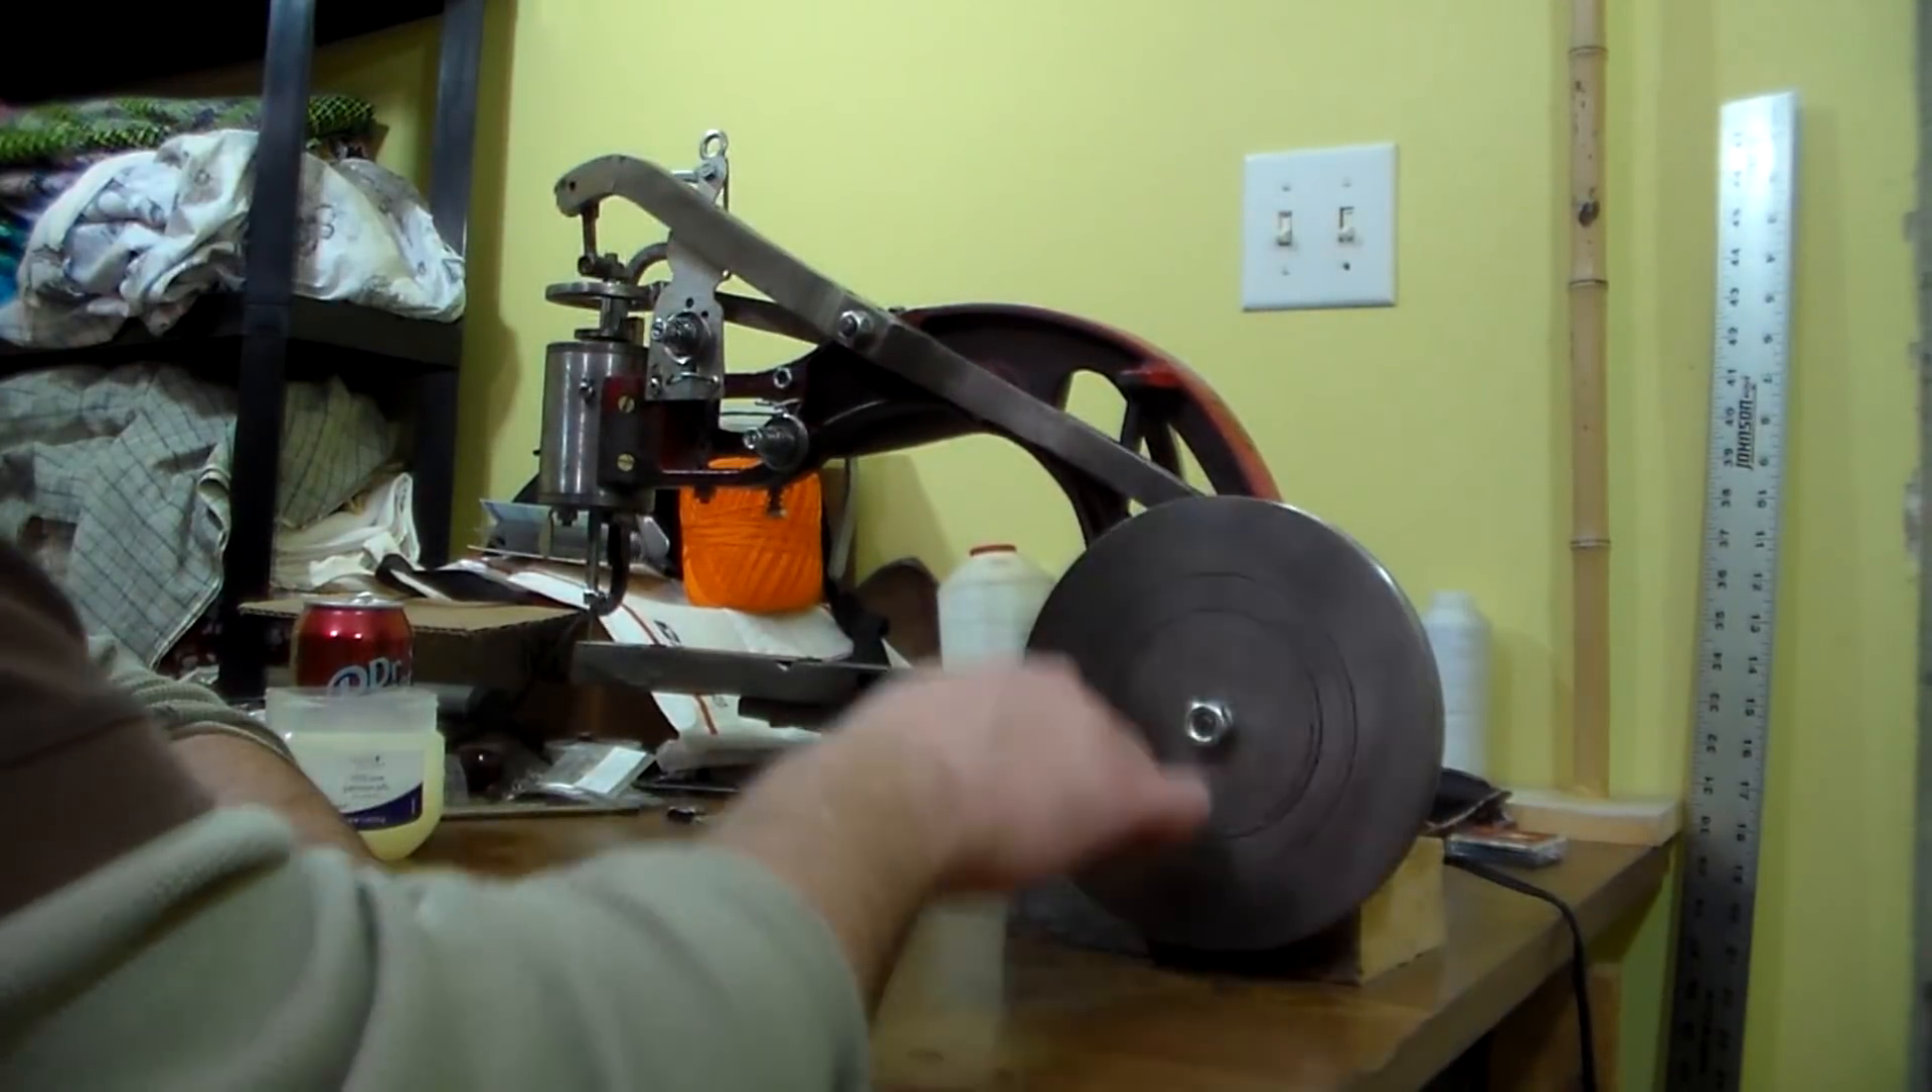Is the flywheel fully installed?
Yes.